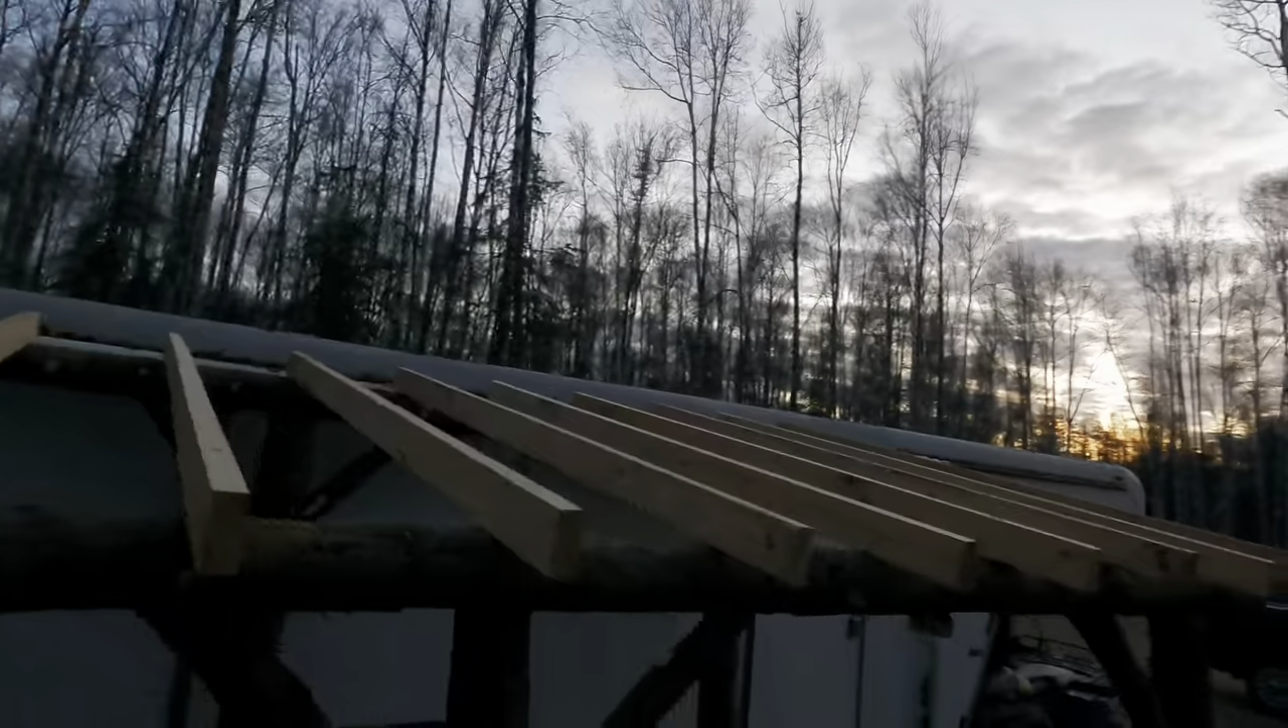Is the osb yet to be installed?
Yes.